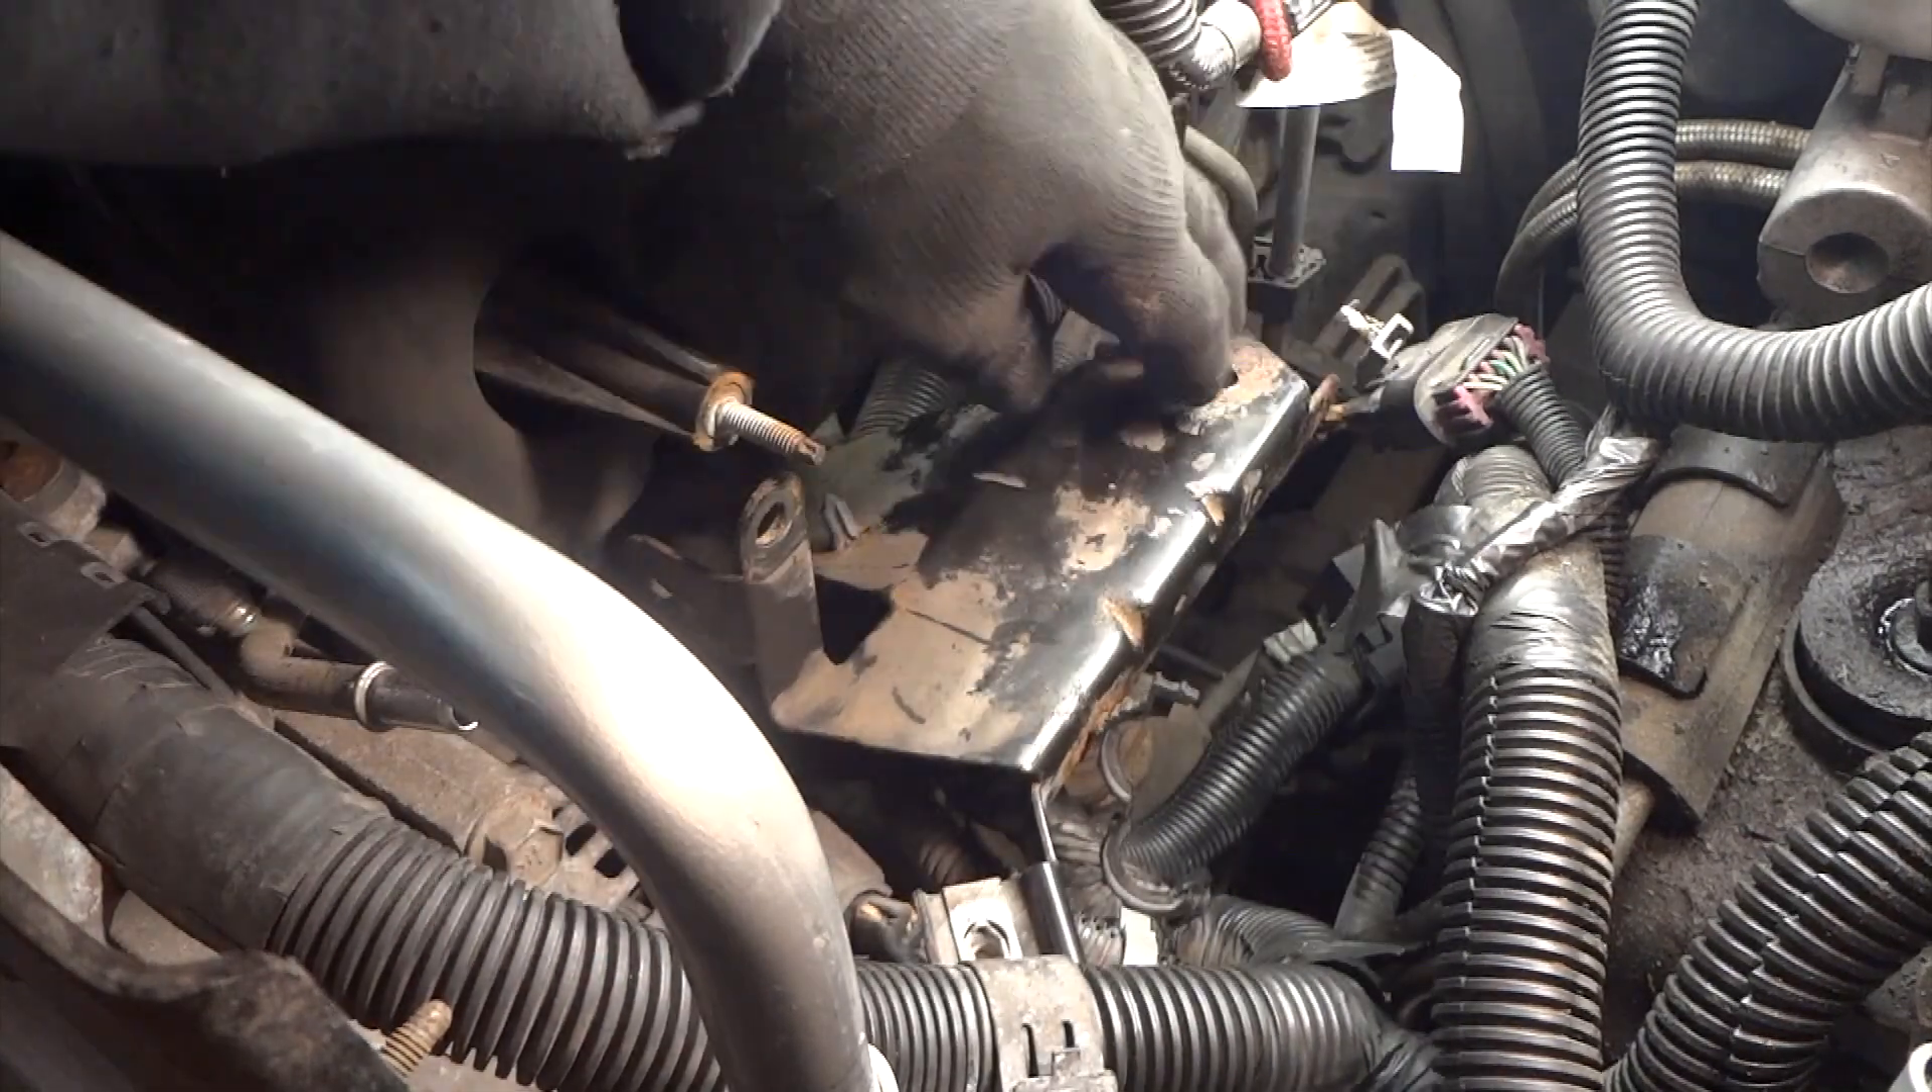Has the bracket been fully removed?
No.